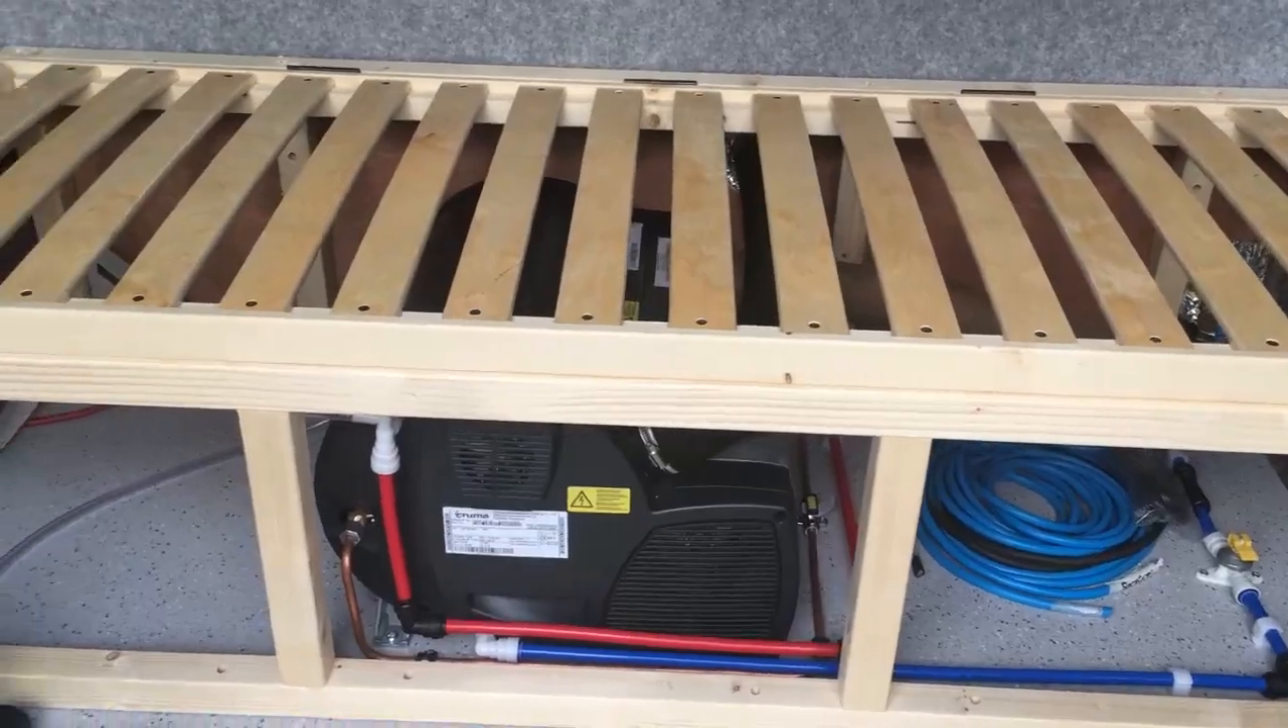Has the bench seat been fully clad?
No.